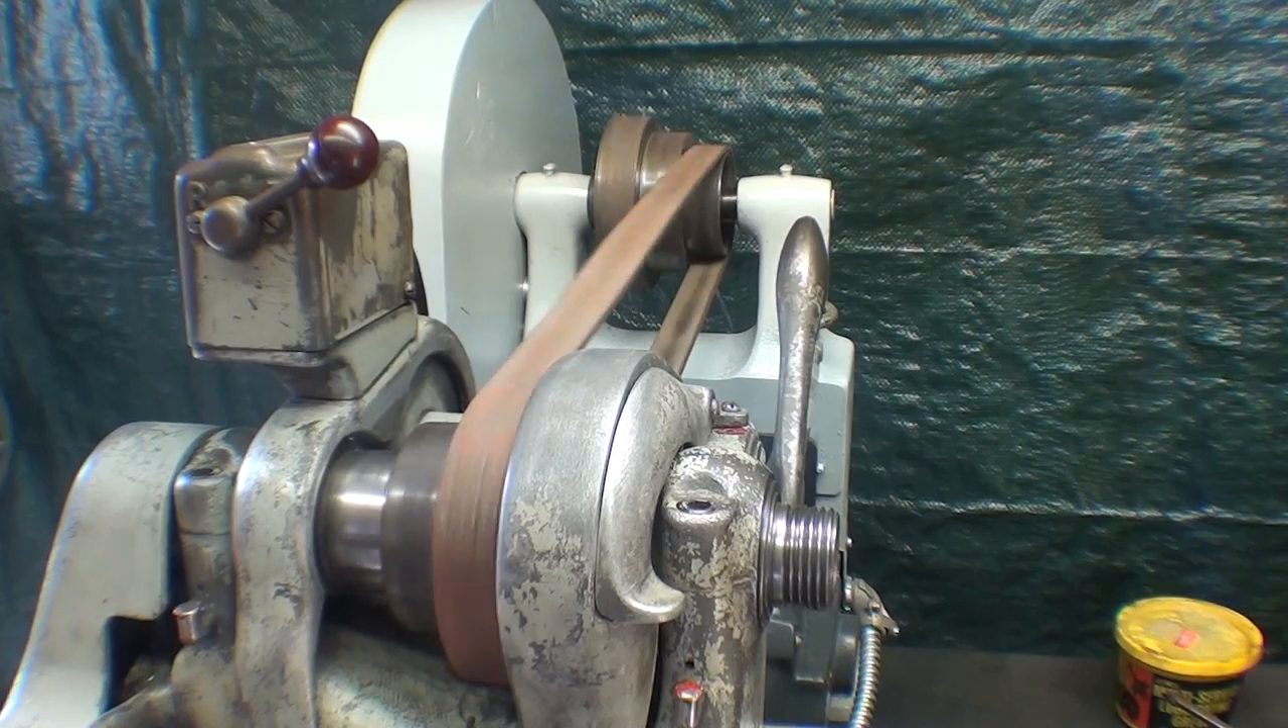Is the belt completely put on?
Yes.